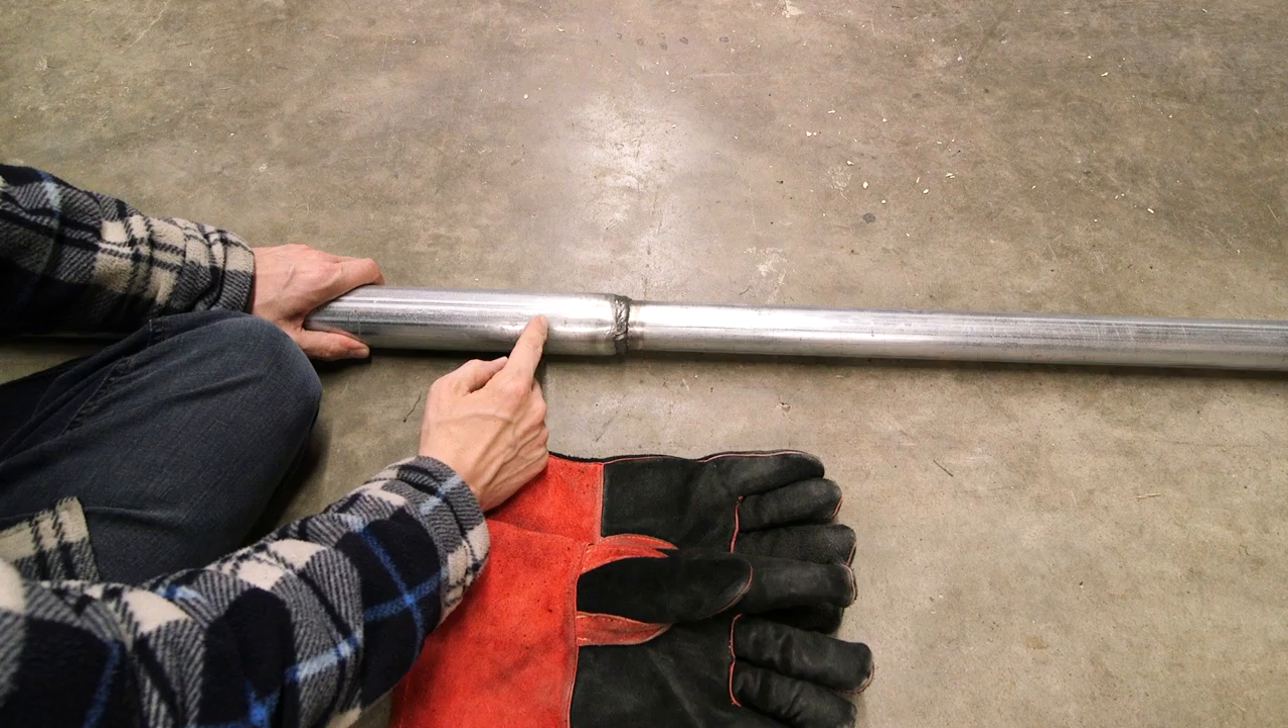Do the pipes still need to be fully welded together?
No.